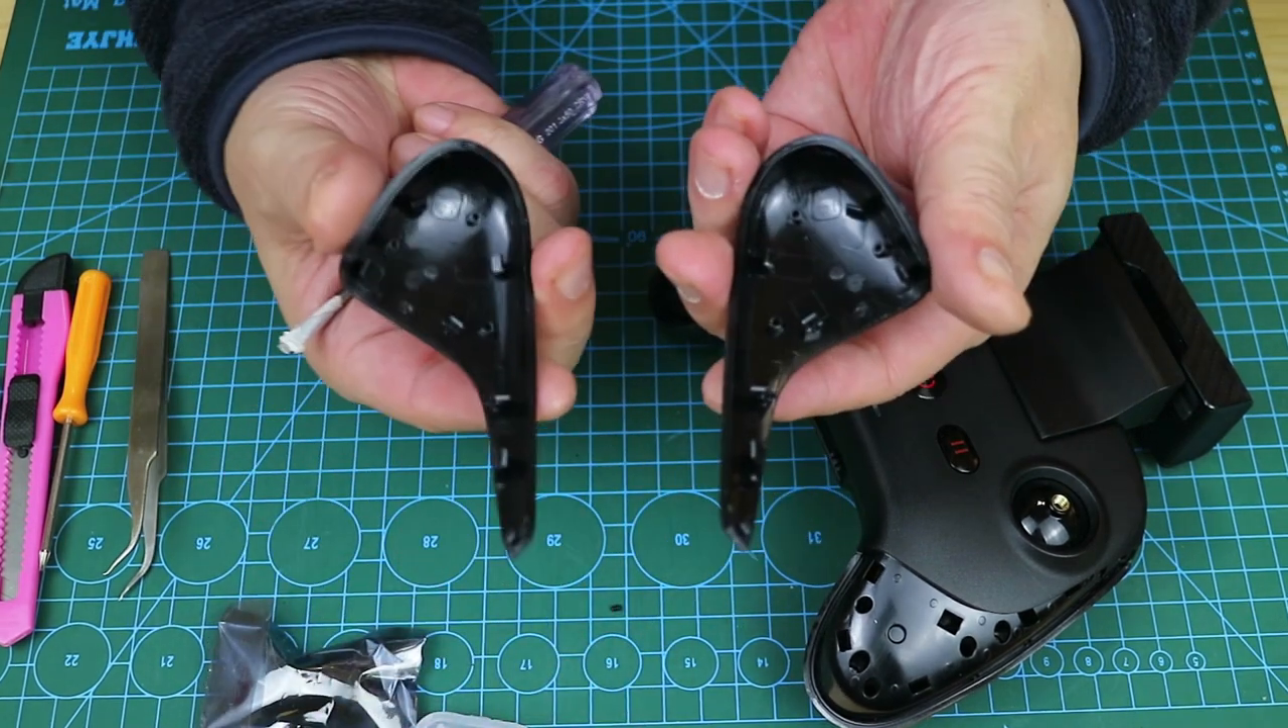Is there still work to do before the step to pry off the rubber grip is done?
No.